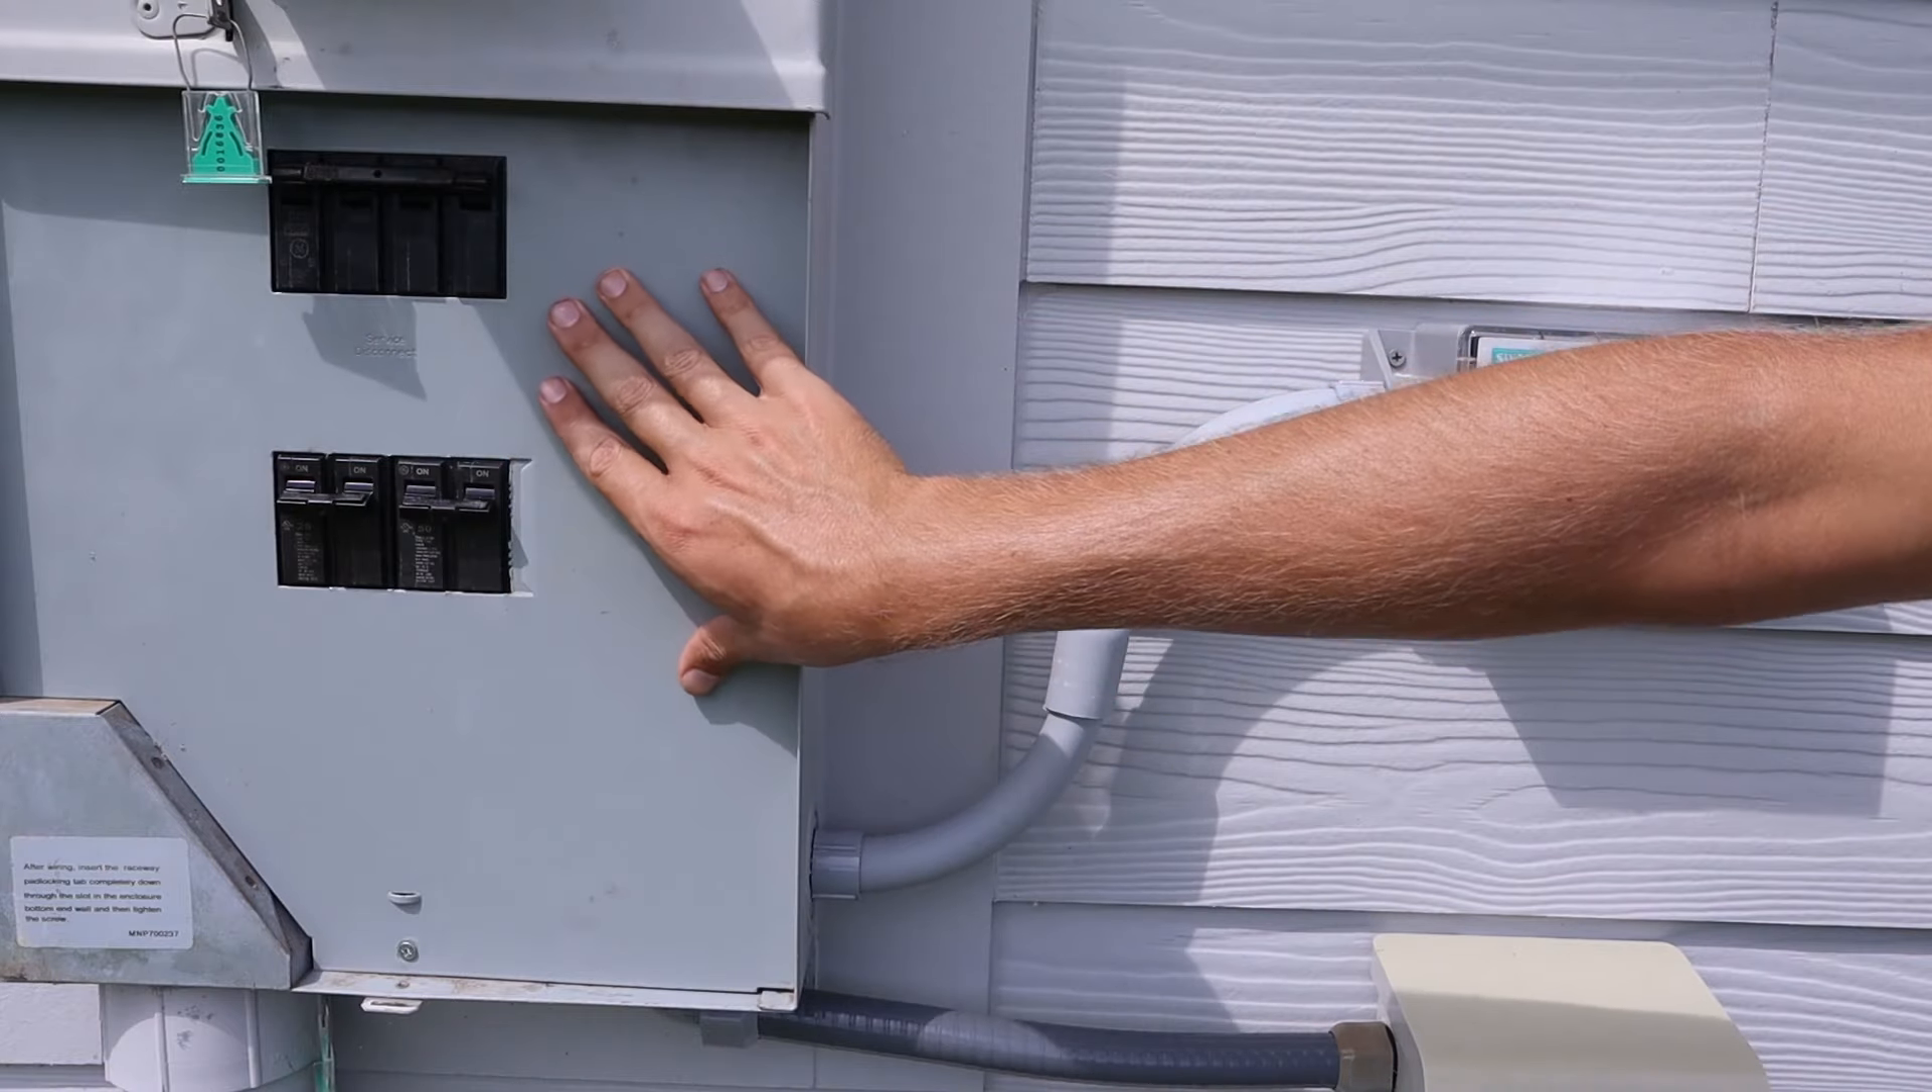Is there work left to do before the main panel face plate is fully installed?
No.